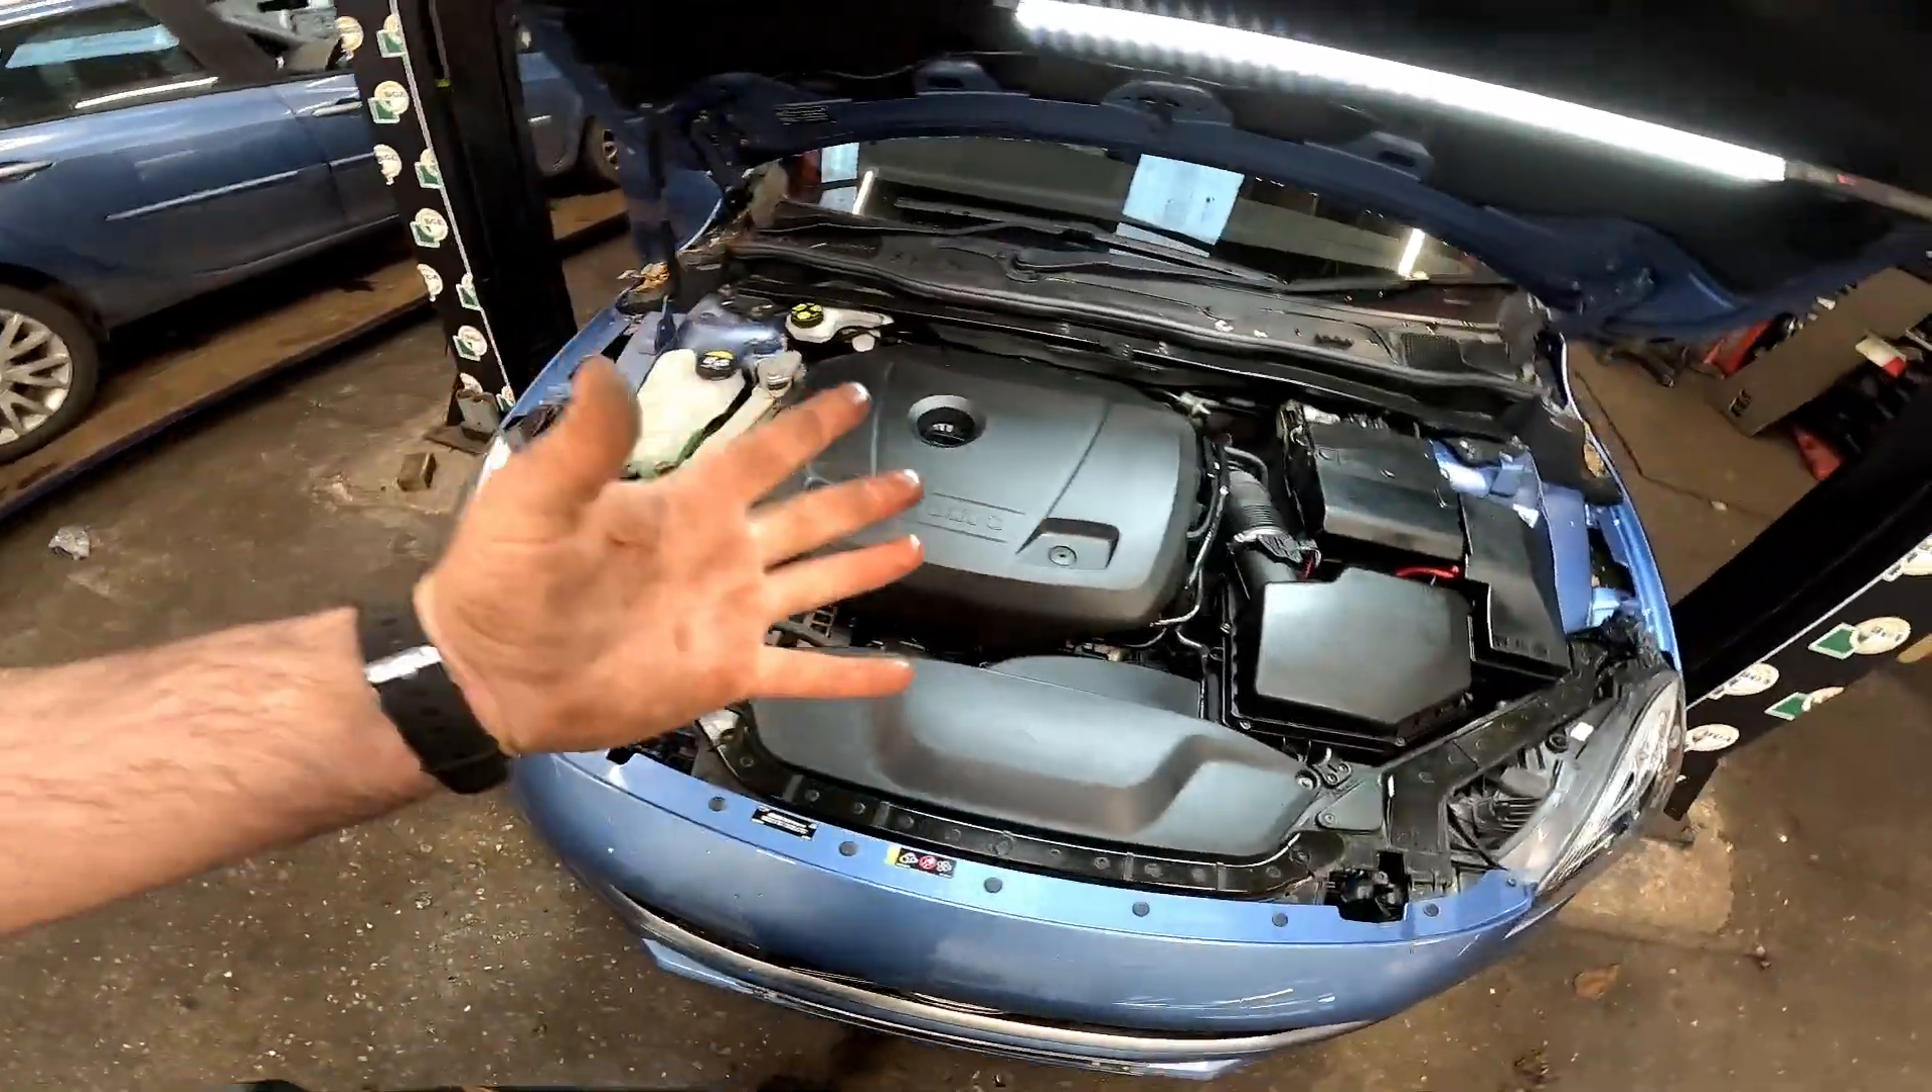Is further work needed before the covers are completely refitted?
No.